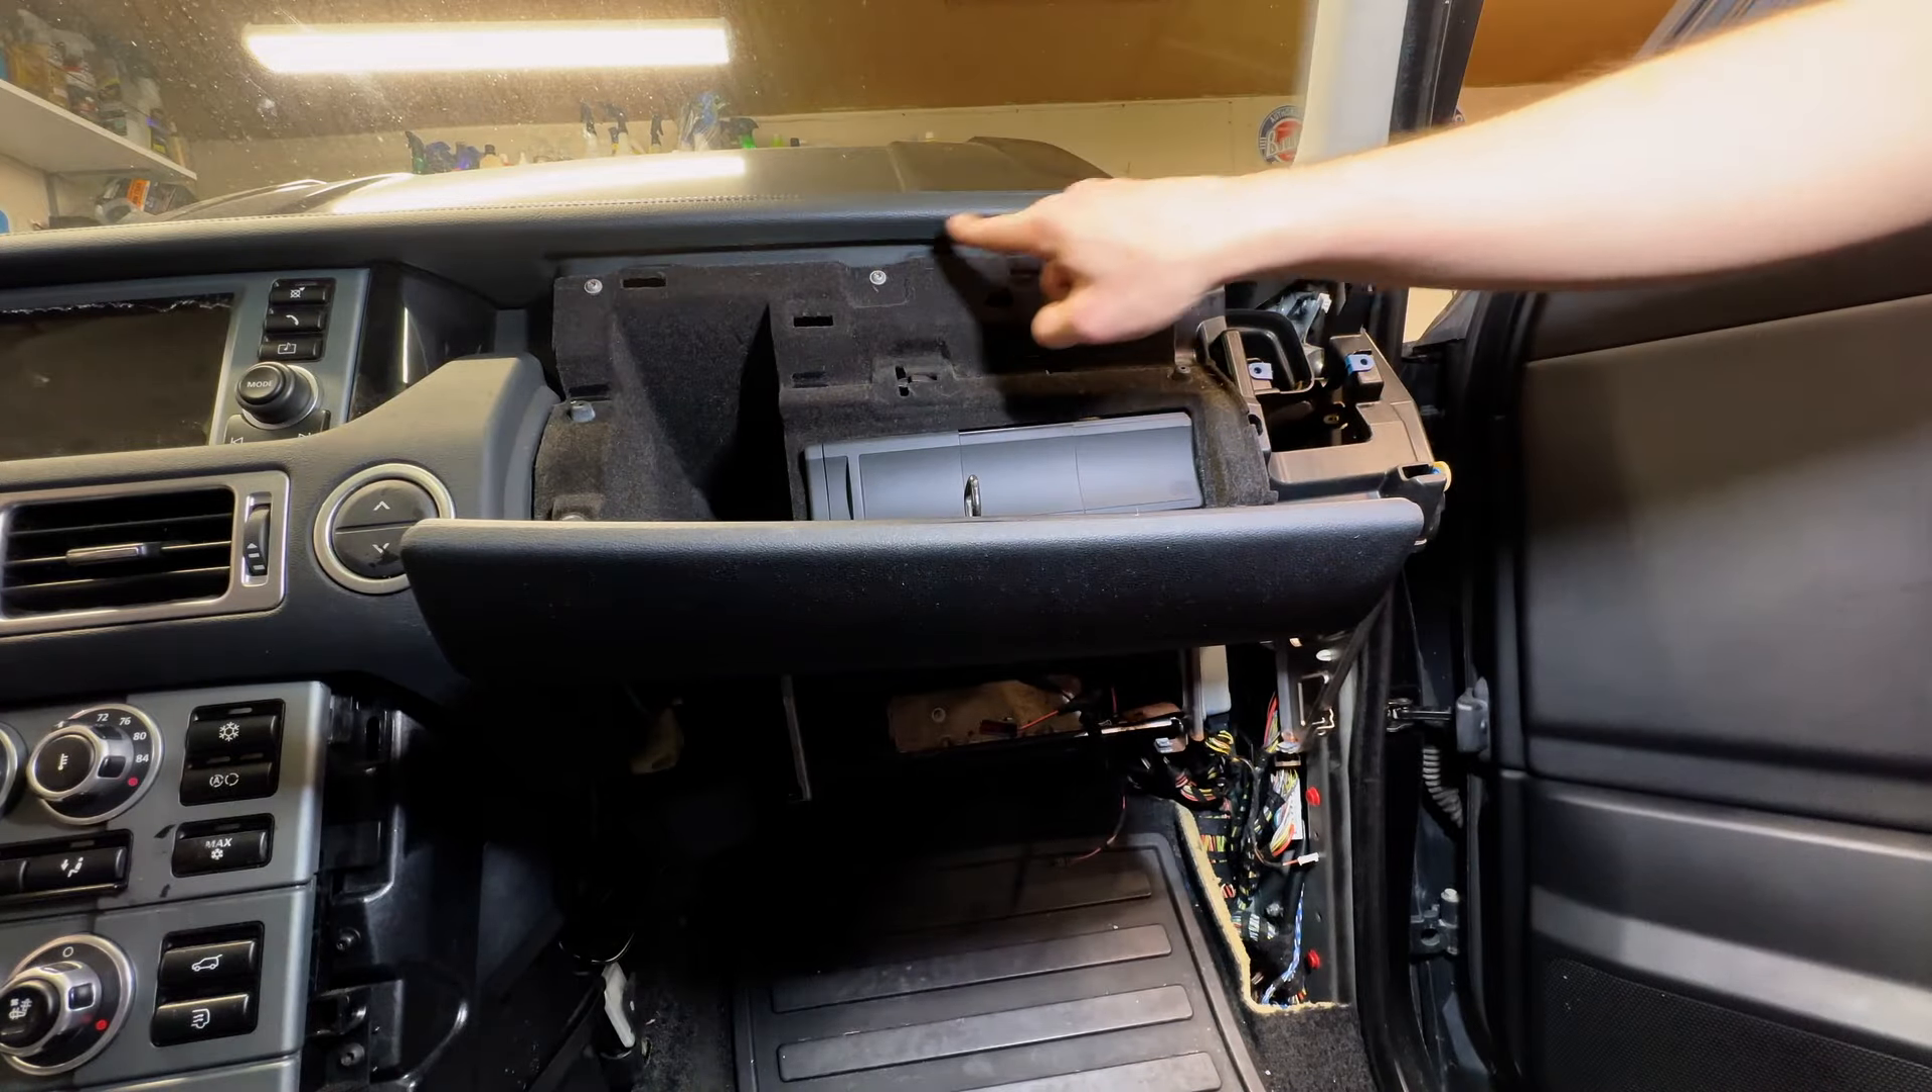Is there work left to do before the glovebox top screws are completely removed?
Yes.